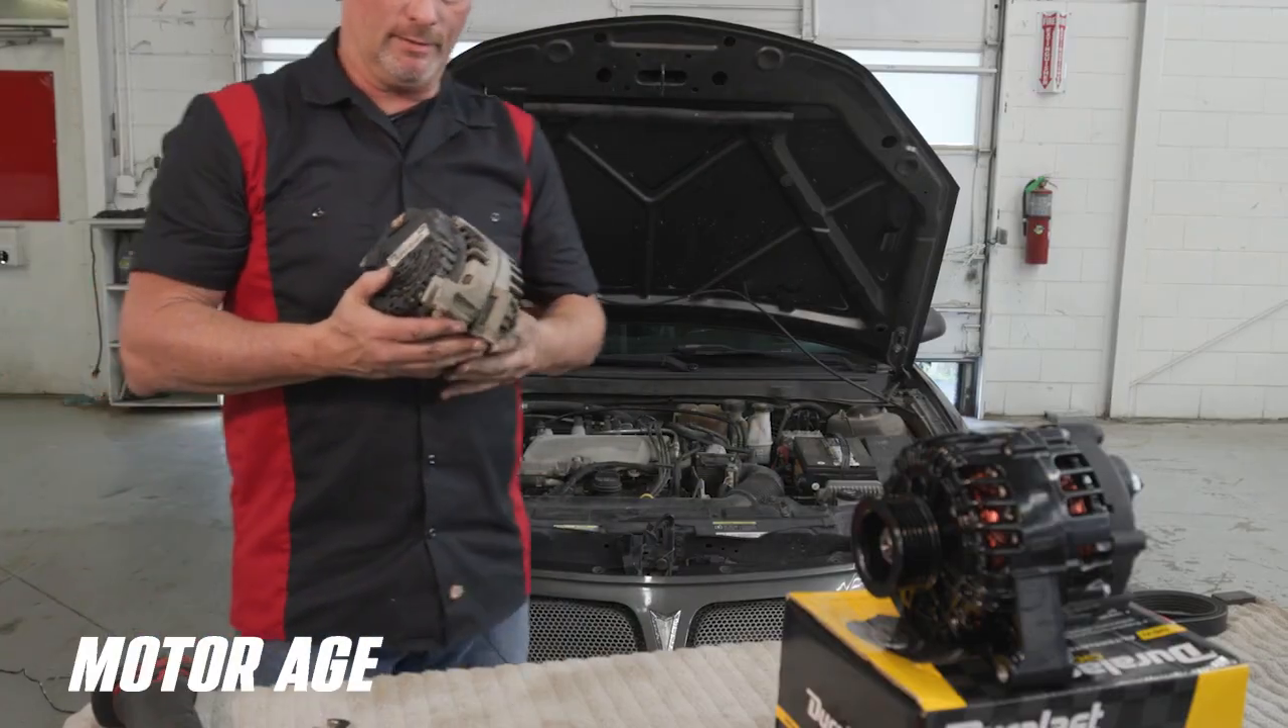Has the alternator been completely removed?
Yes.